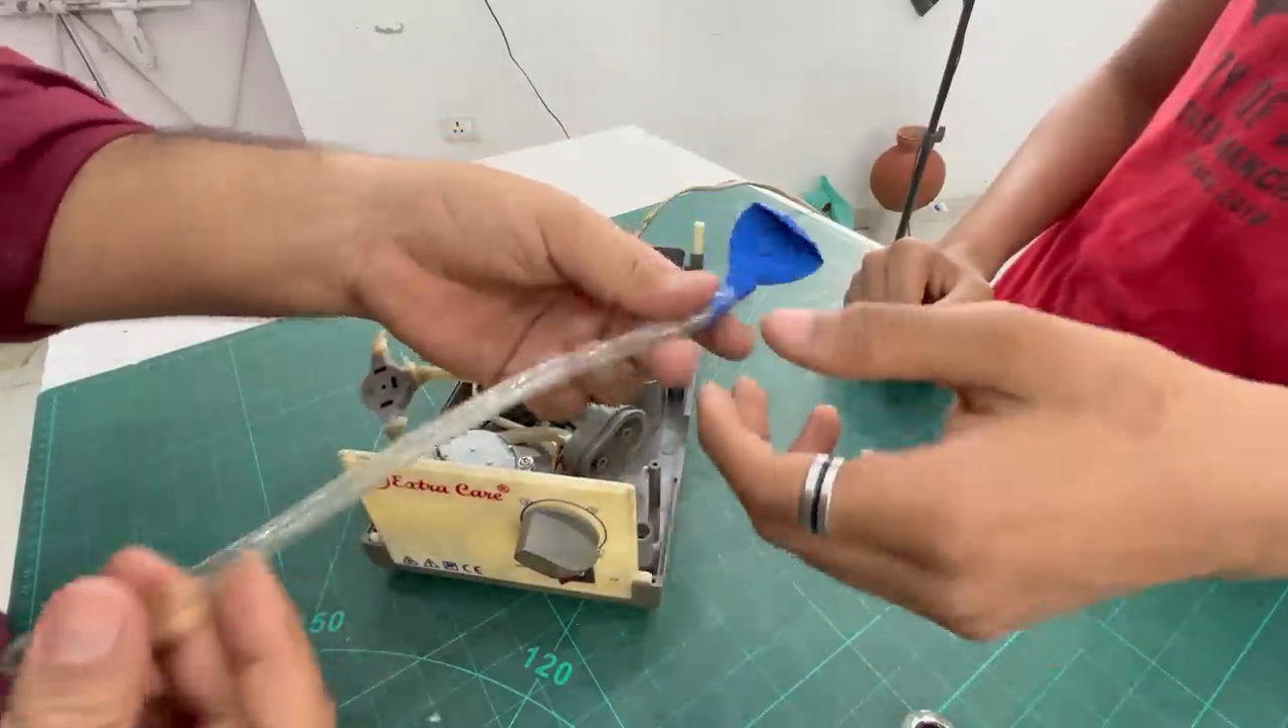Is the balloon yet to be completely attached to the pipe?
No.